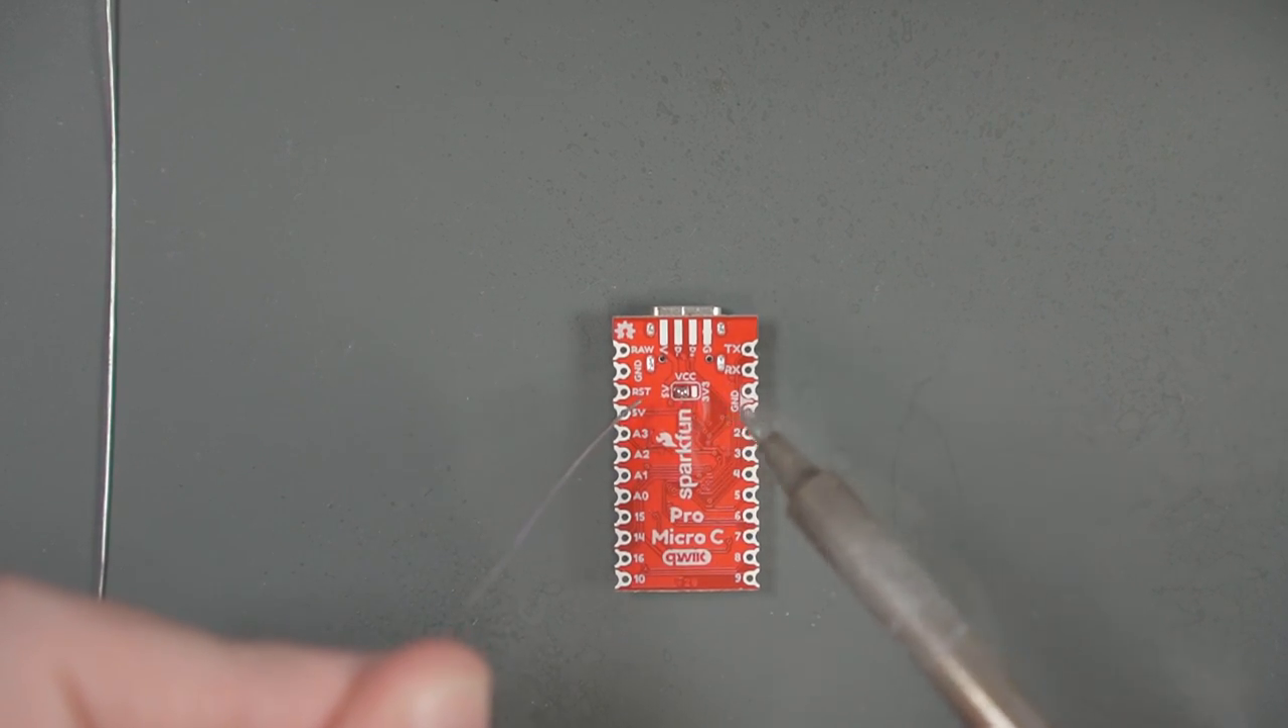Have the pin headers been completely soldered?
No.